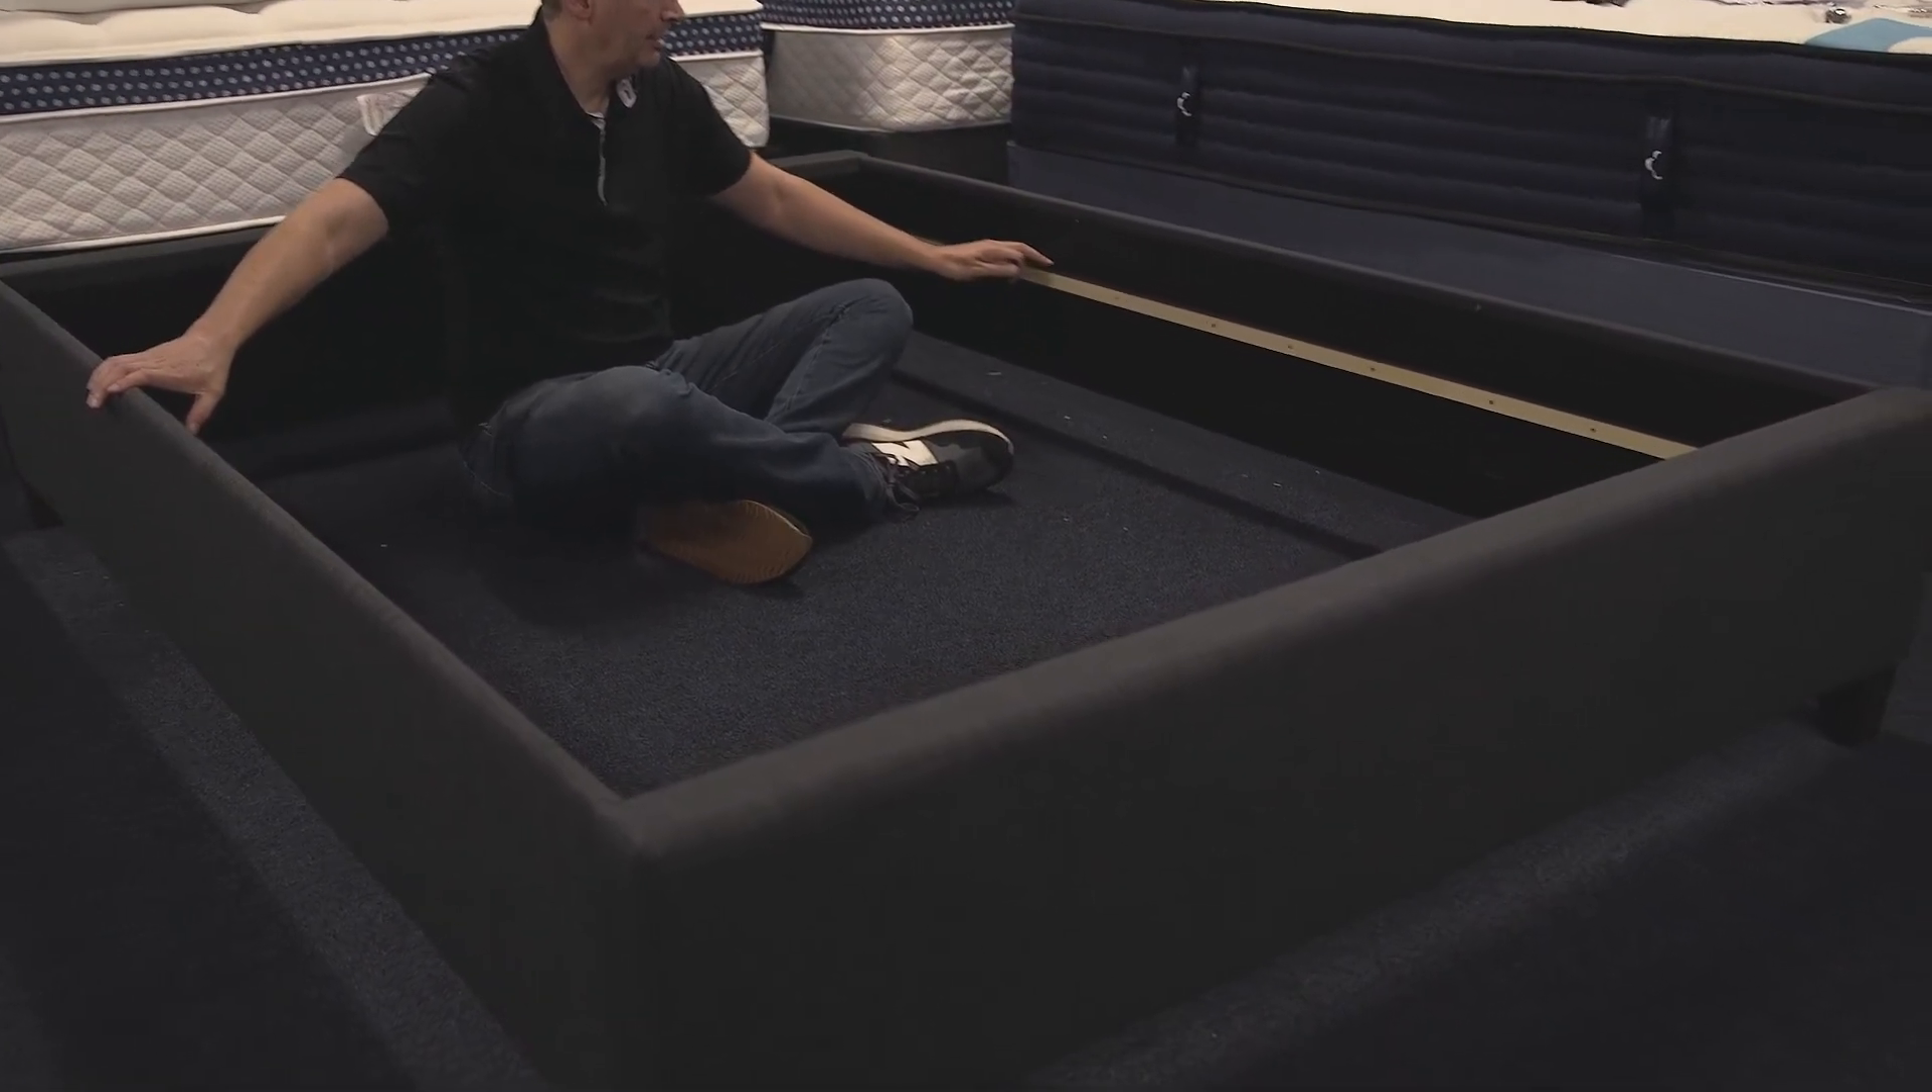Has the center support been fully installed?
No.